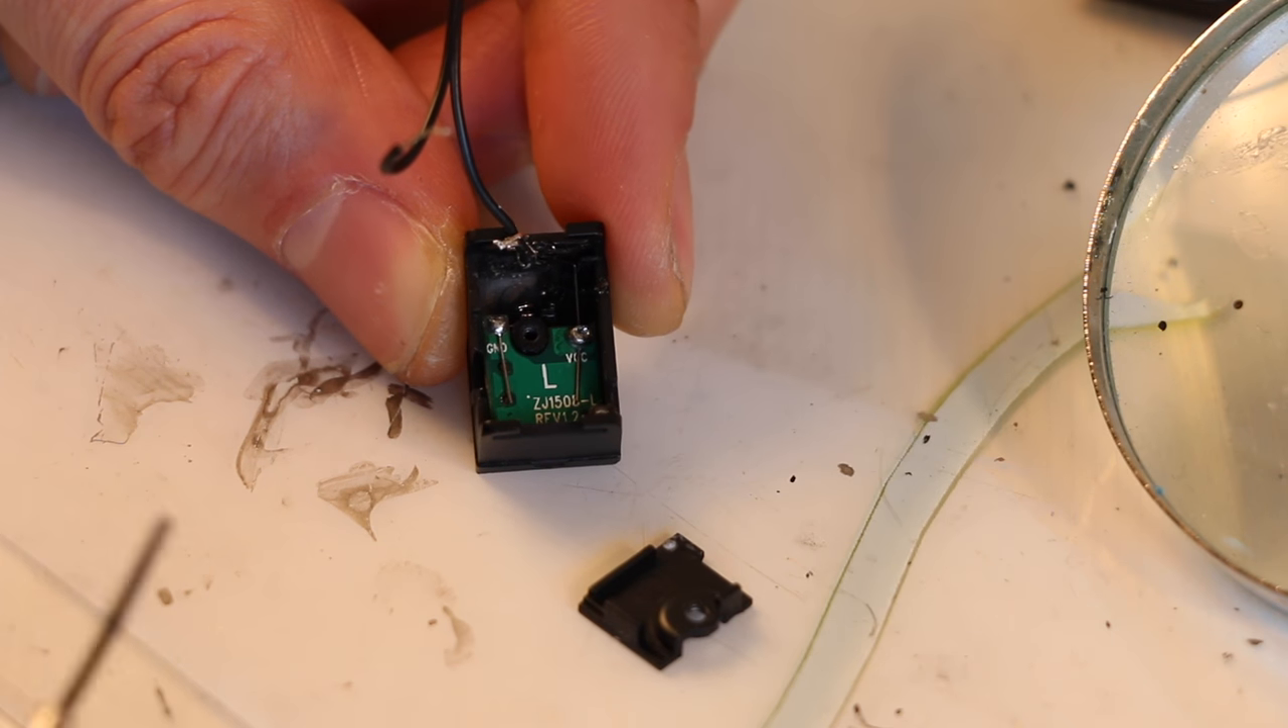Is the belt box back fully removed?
Yes.